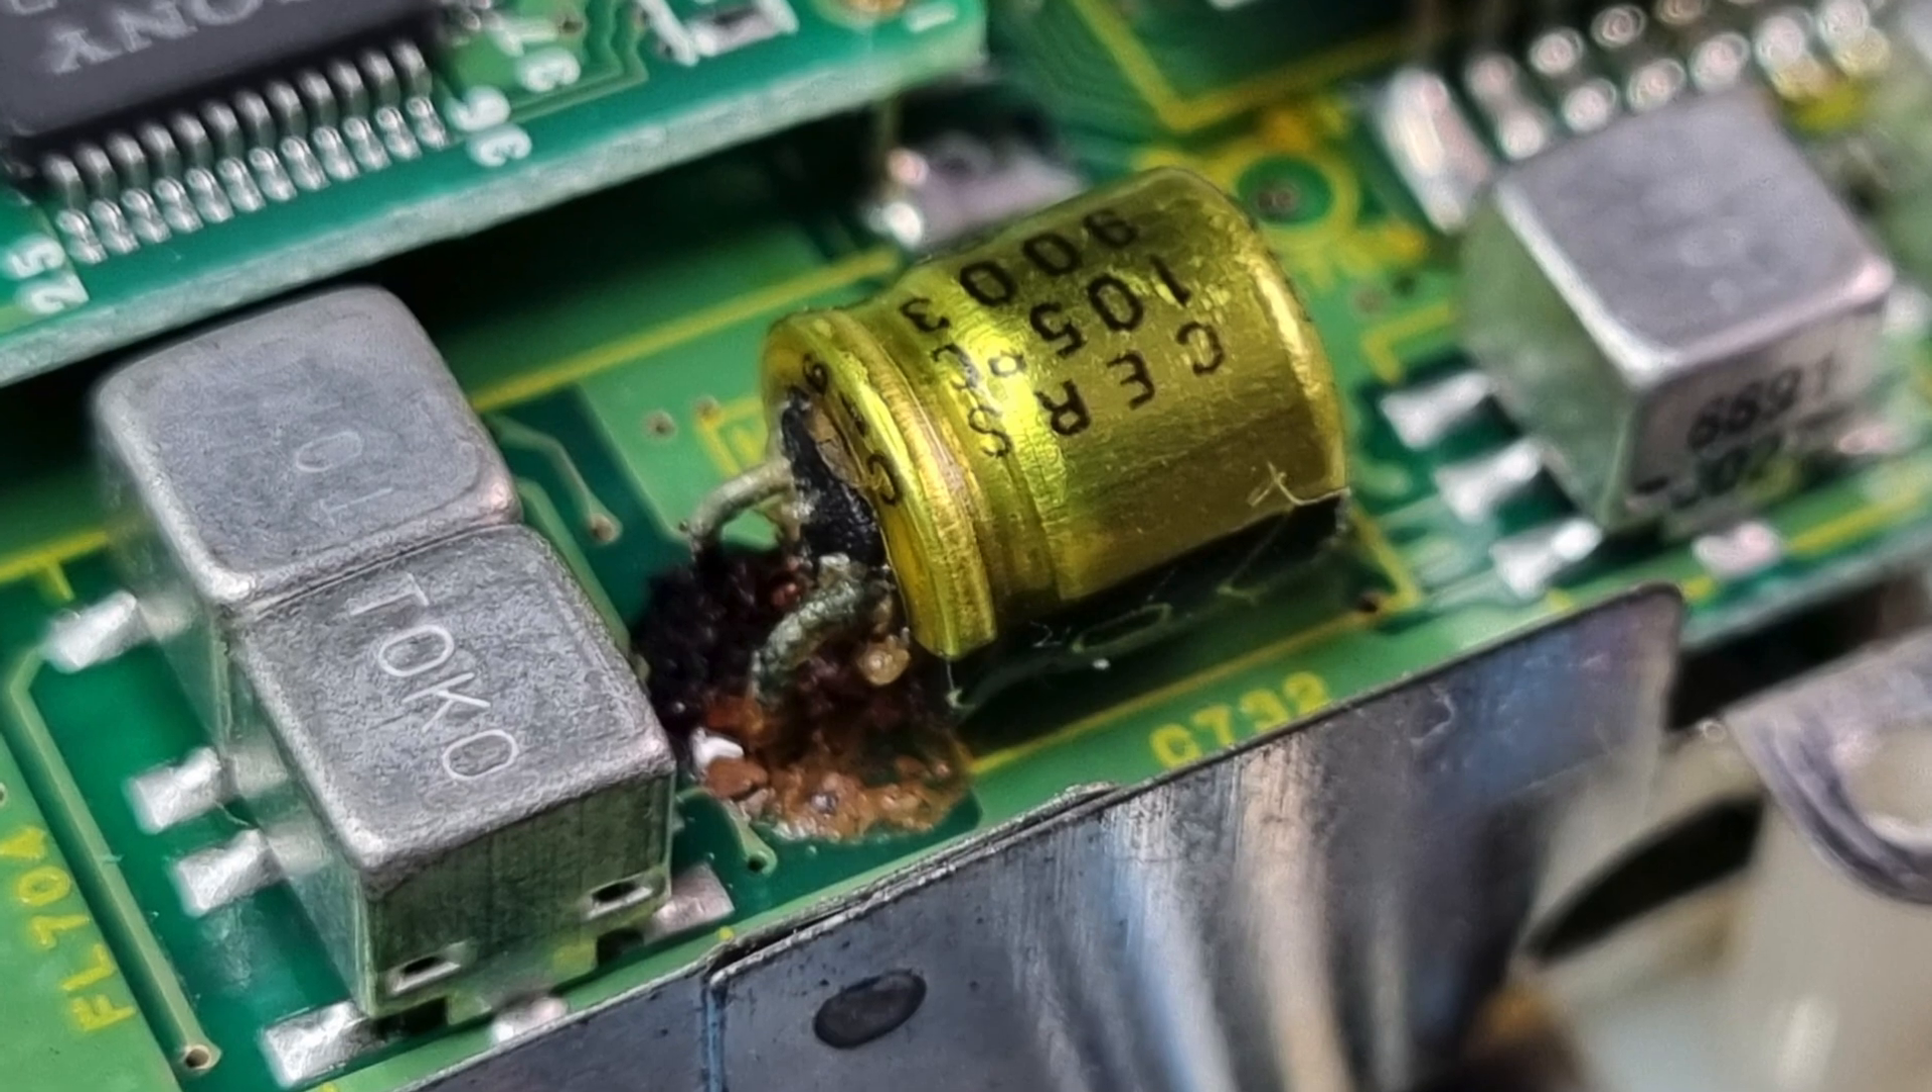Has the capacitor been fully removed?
No.